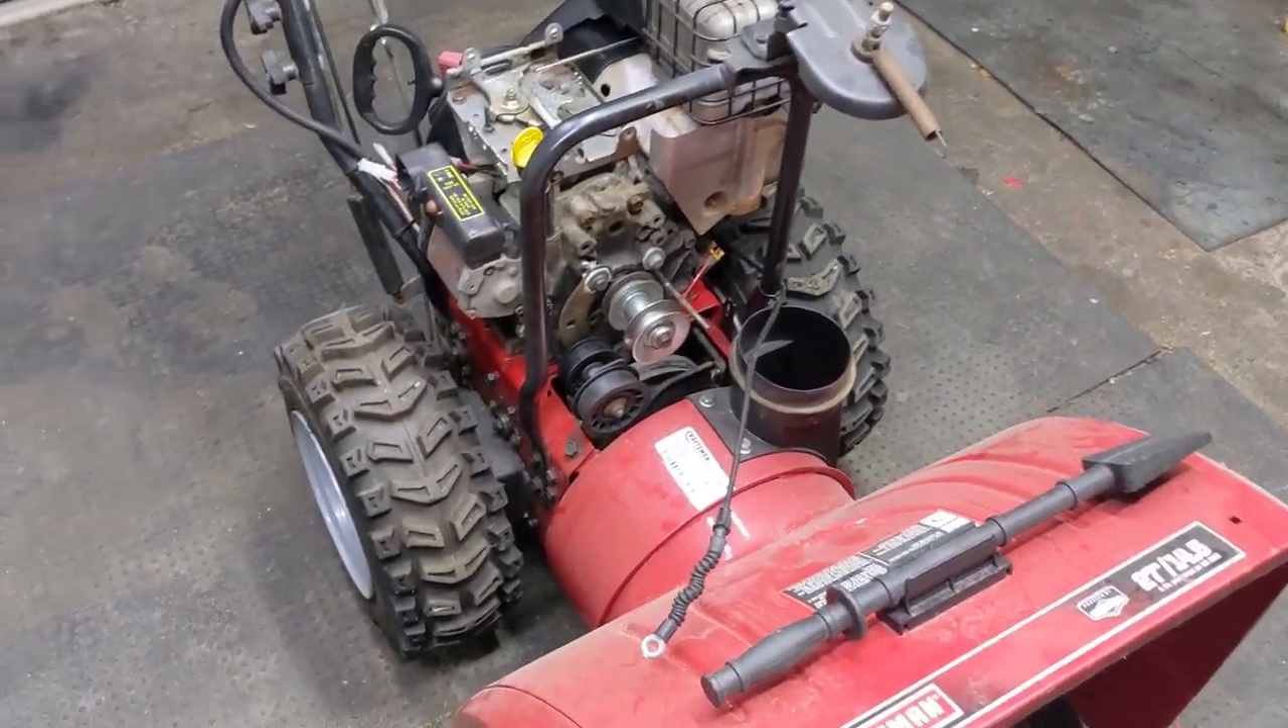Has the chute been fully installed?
No.